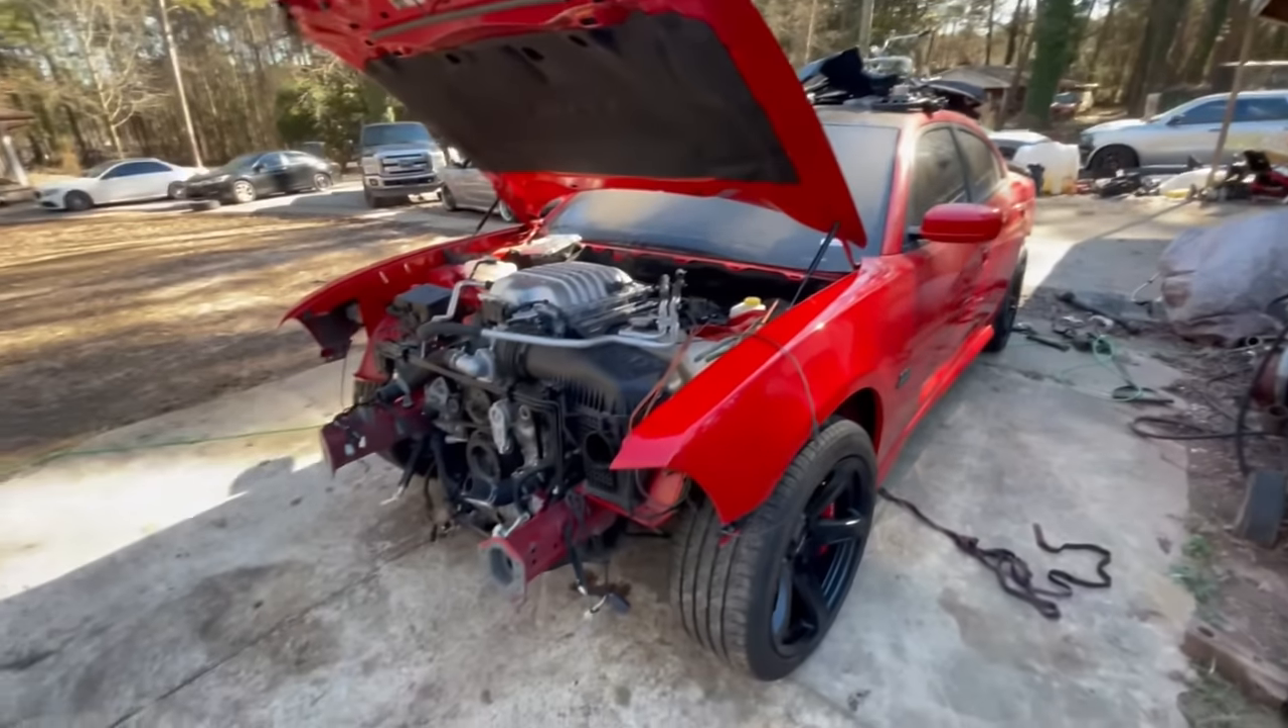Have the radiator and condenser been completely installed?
No.